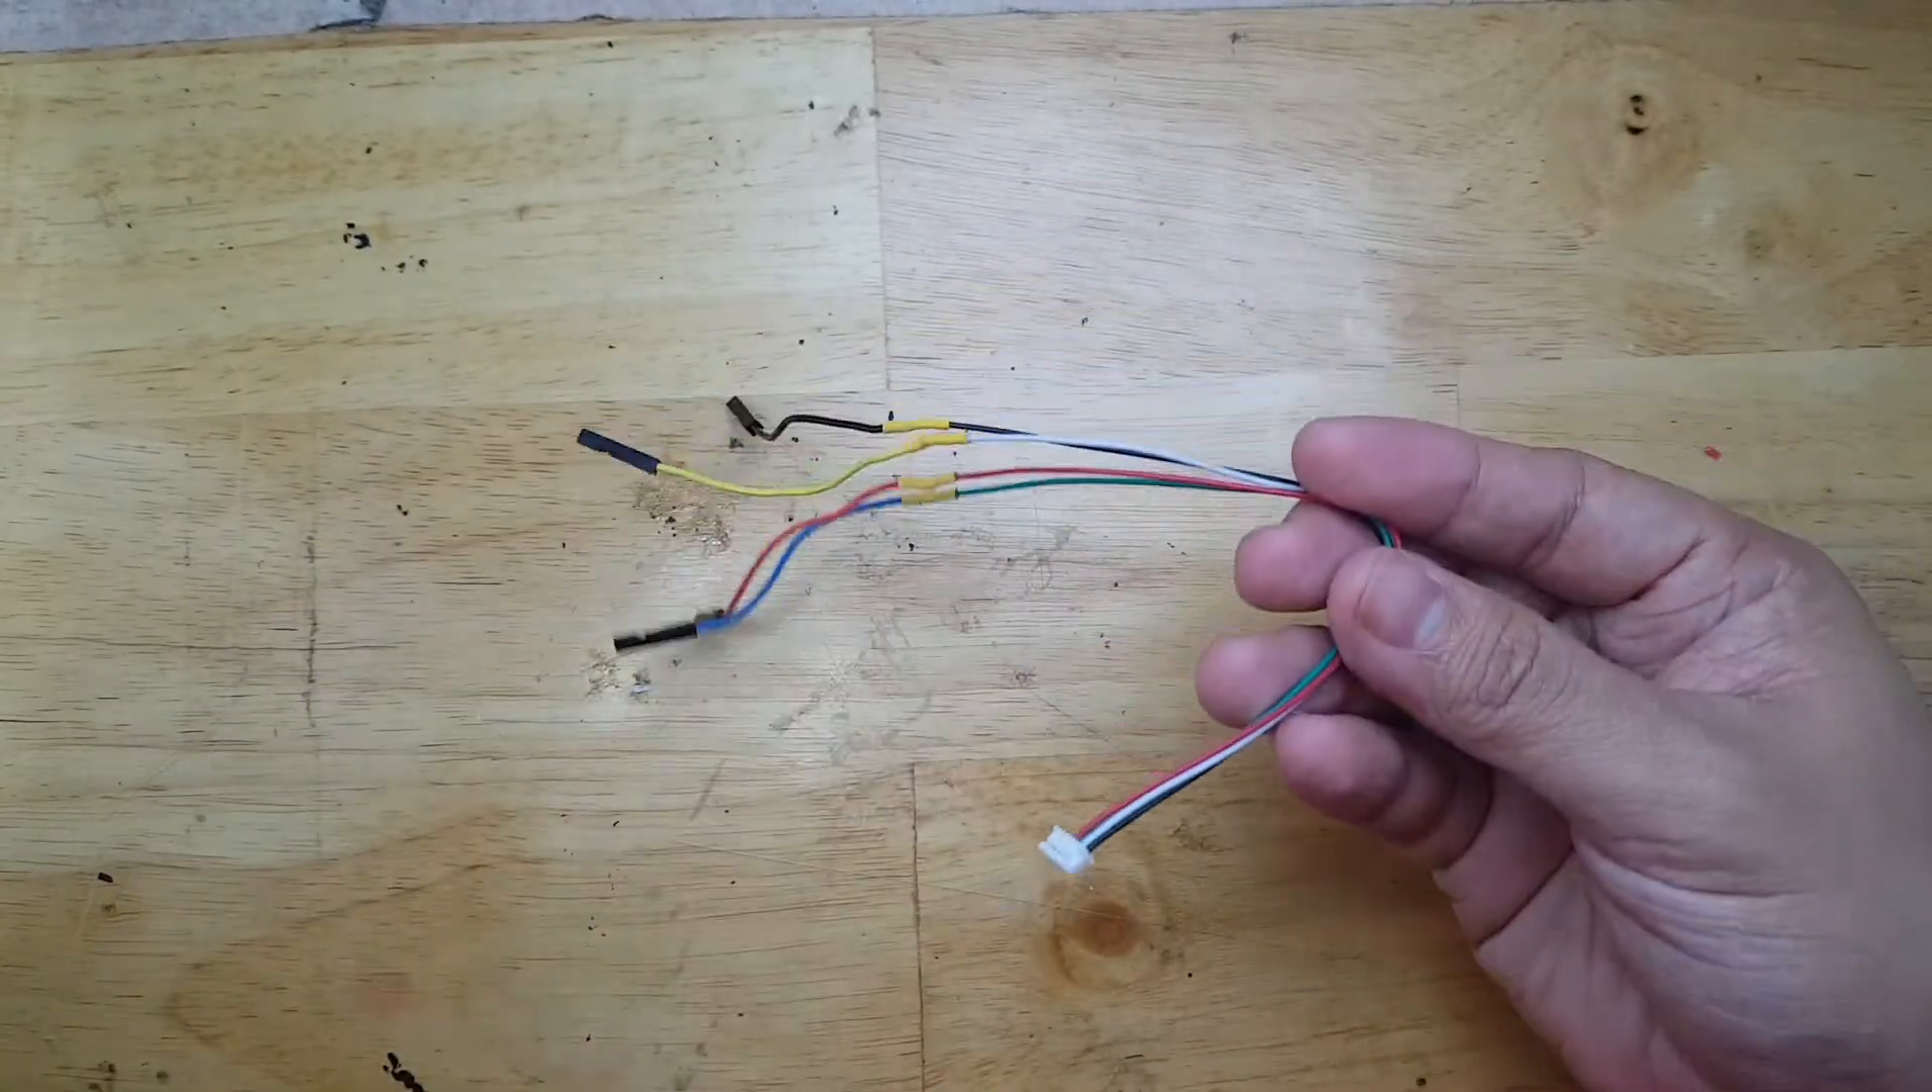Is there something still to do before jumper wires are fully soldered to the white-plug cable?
No.